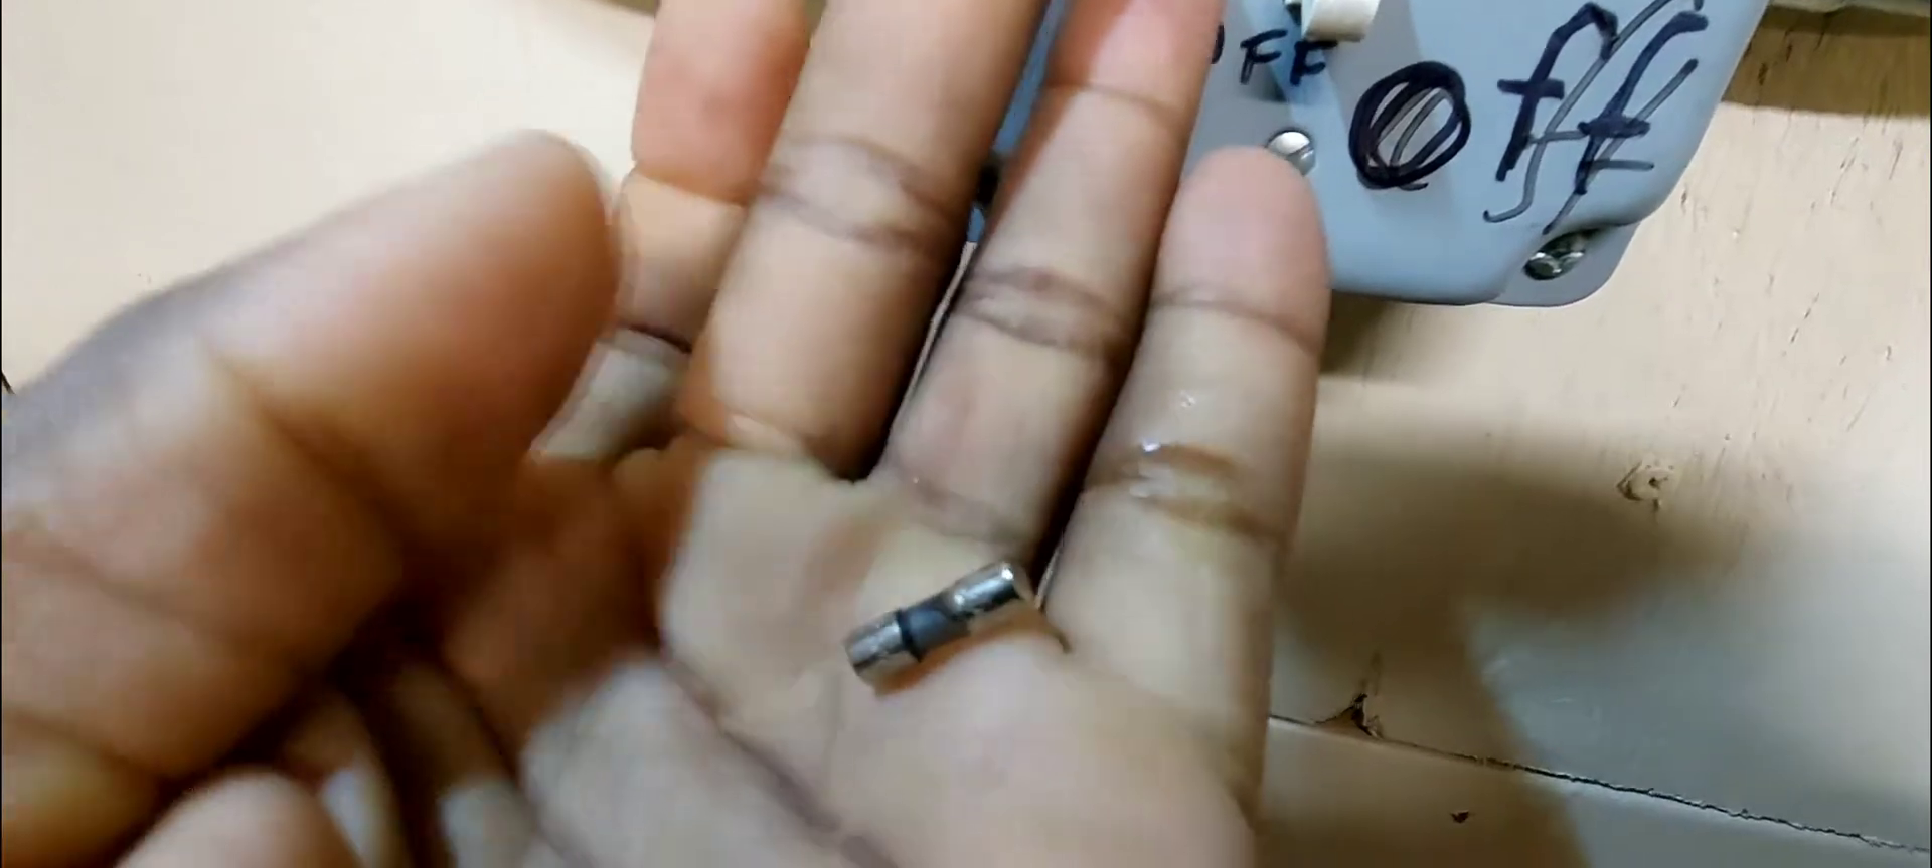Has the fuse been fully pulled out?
Yes.